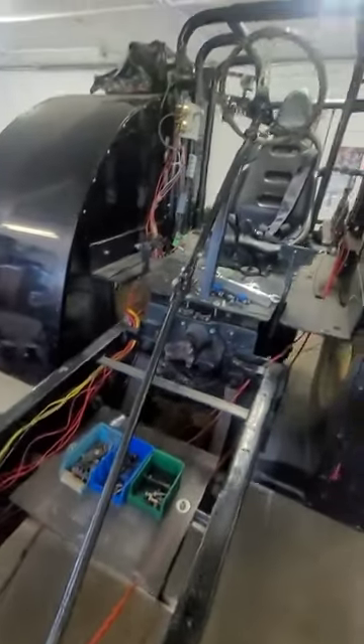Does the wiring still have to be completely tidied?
Yes.